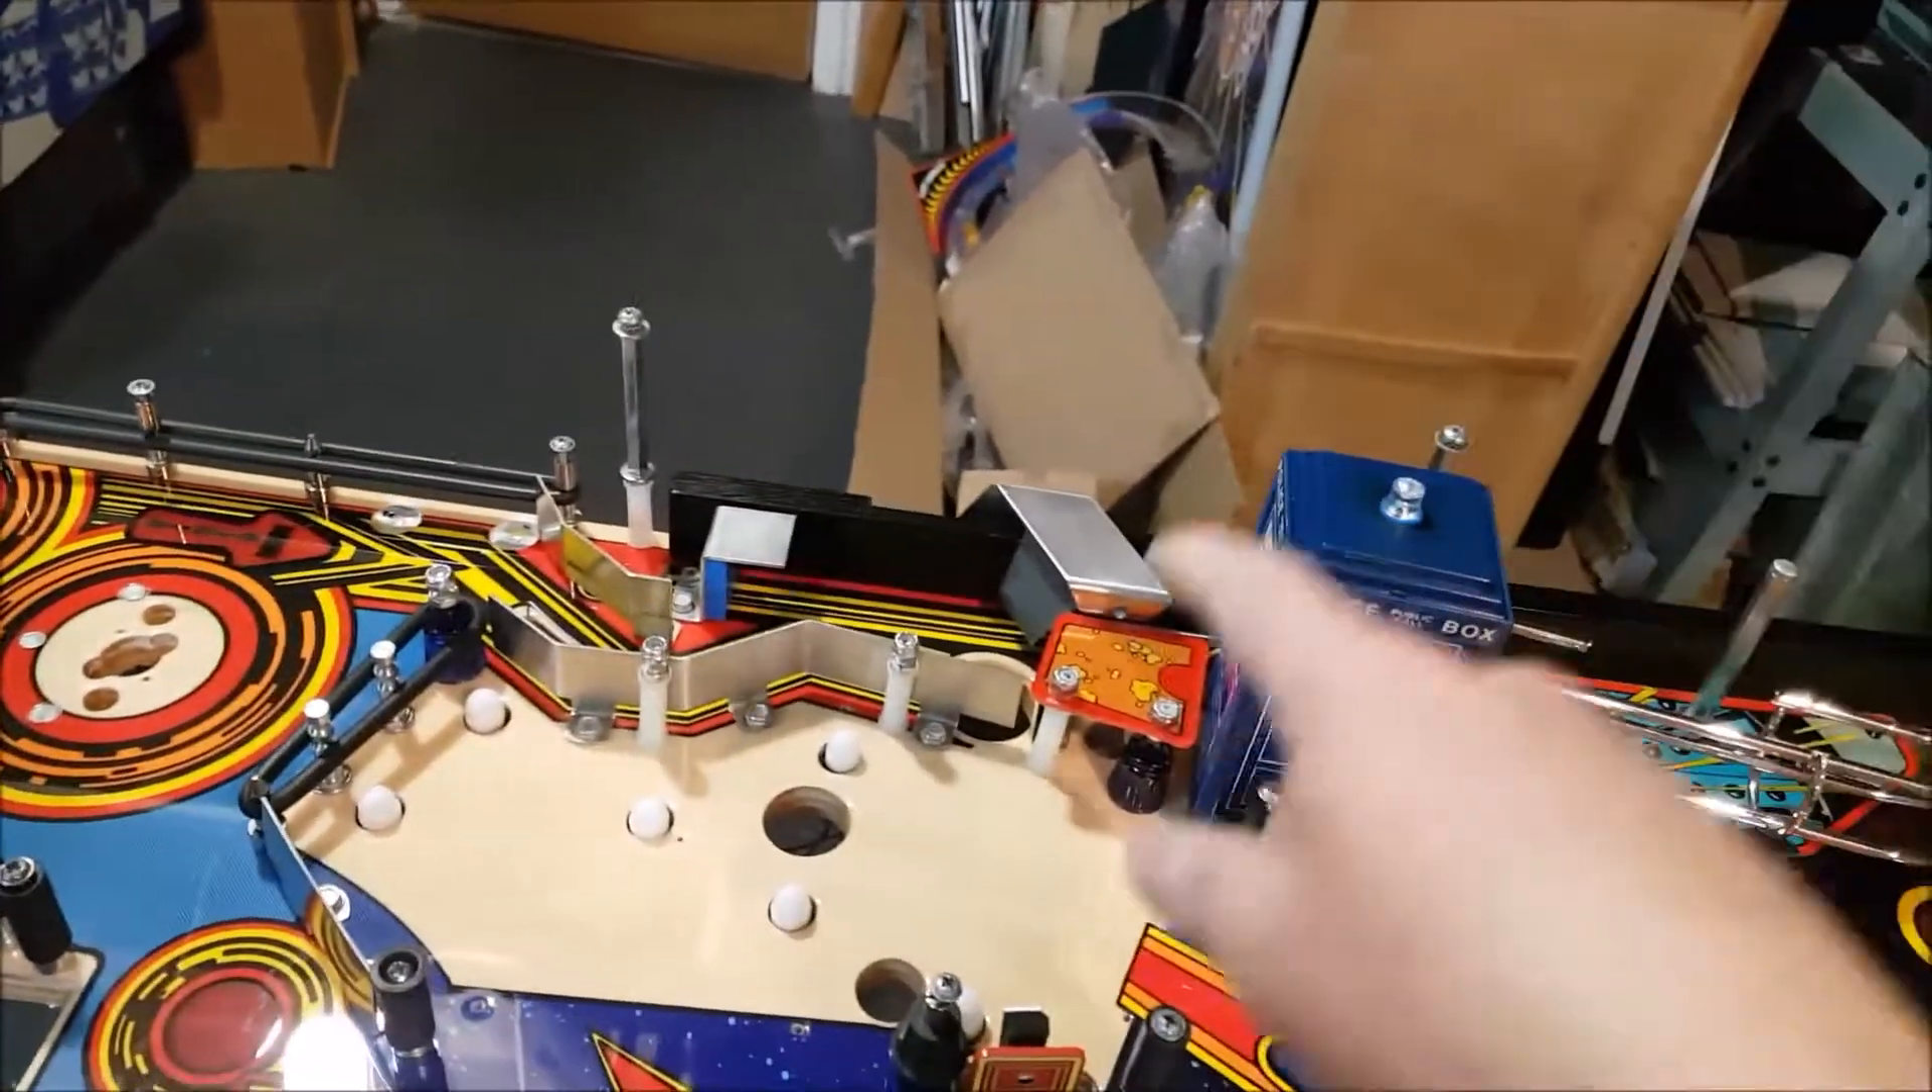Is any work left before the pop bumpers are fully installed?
Yes.